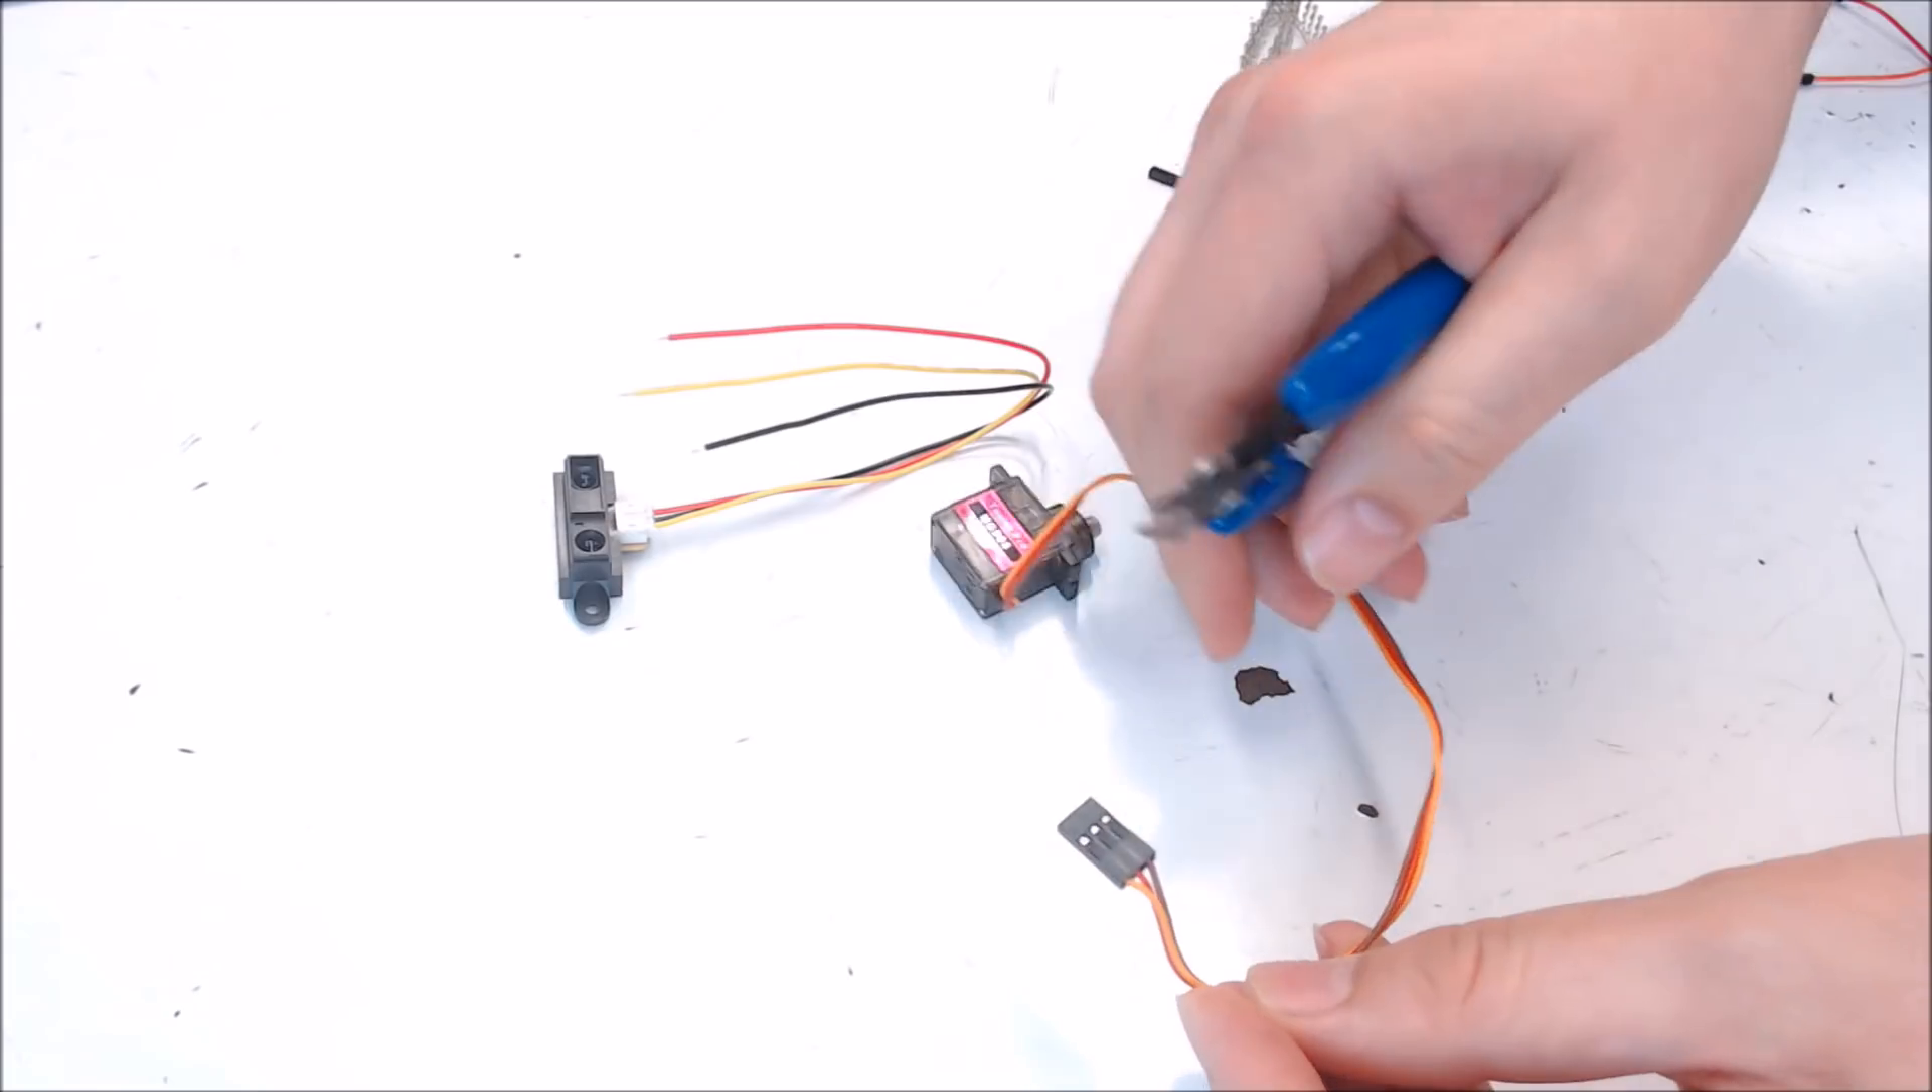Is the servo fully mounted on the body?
No.